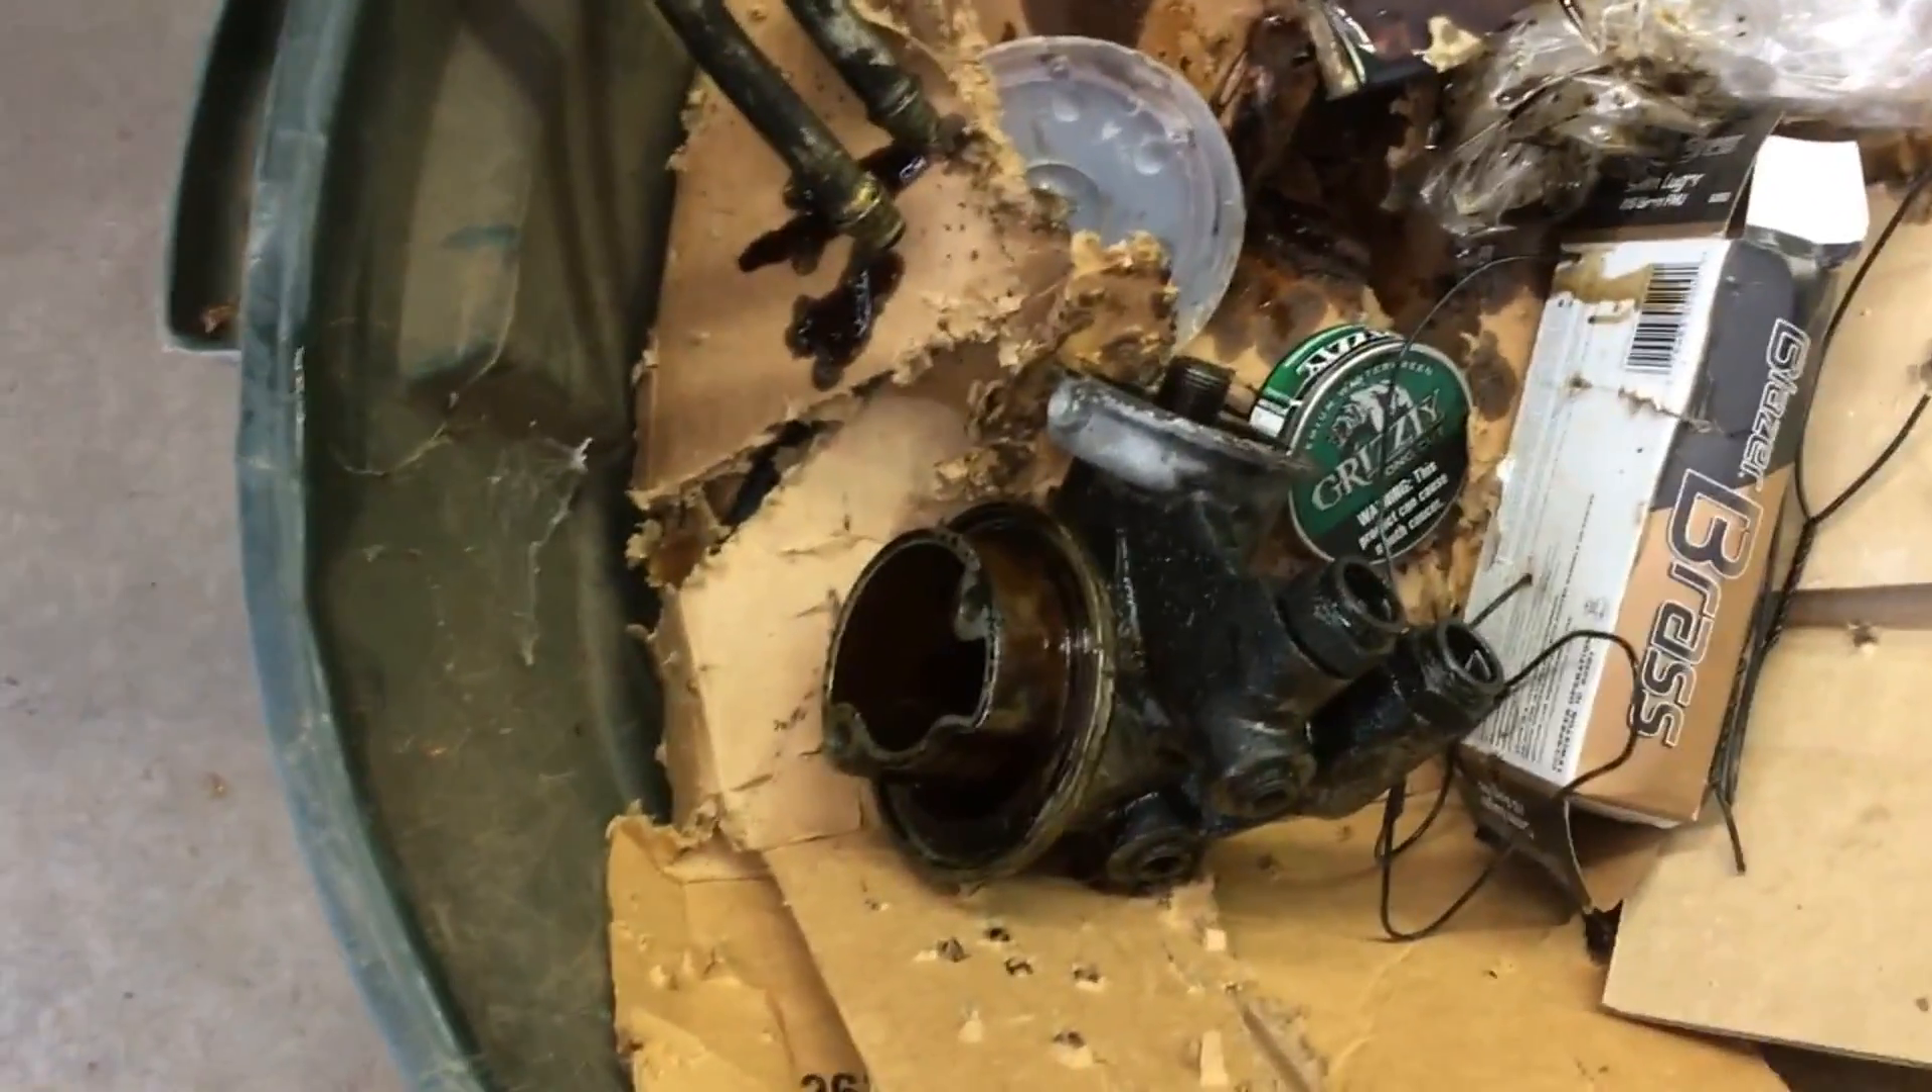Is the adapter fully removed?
Yes.